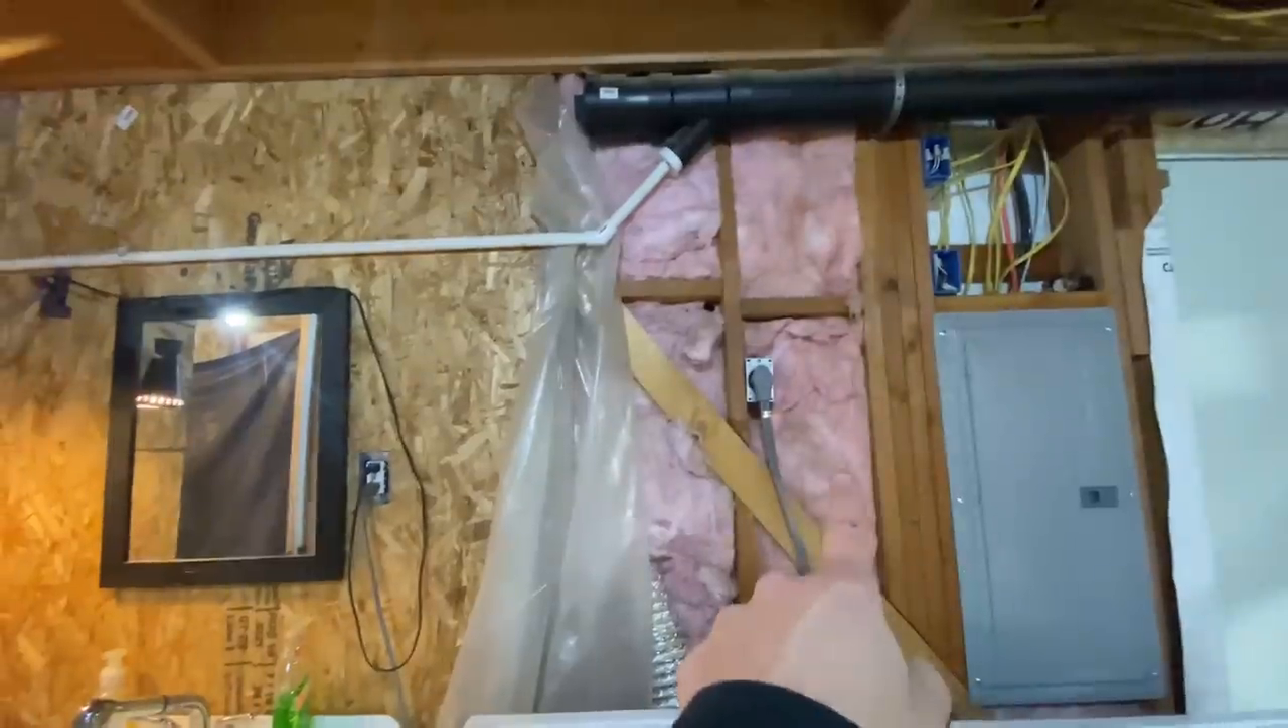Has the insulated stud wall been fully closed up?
No.